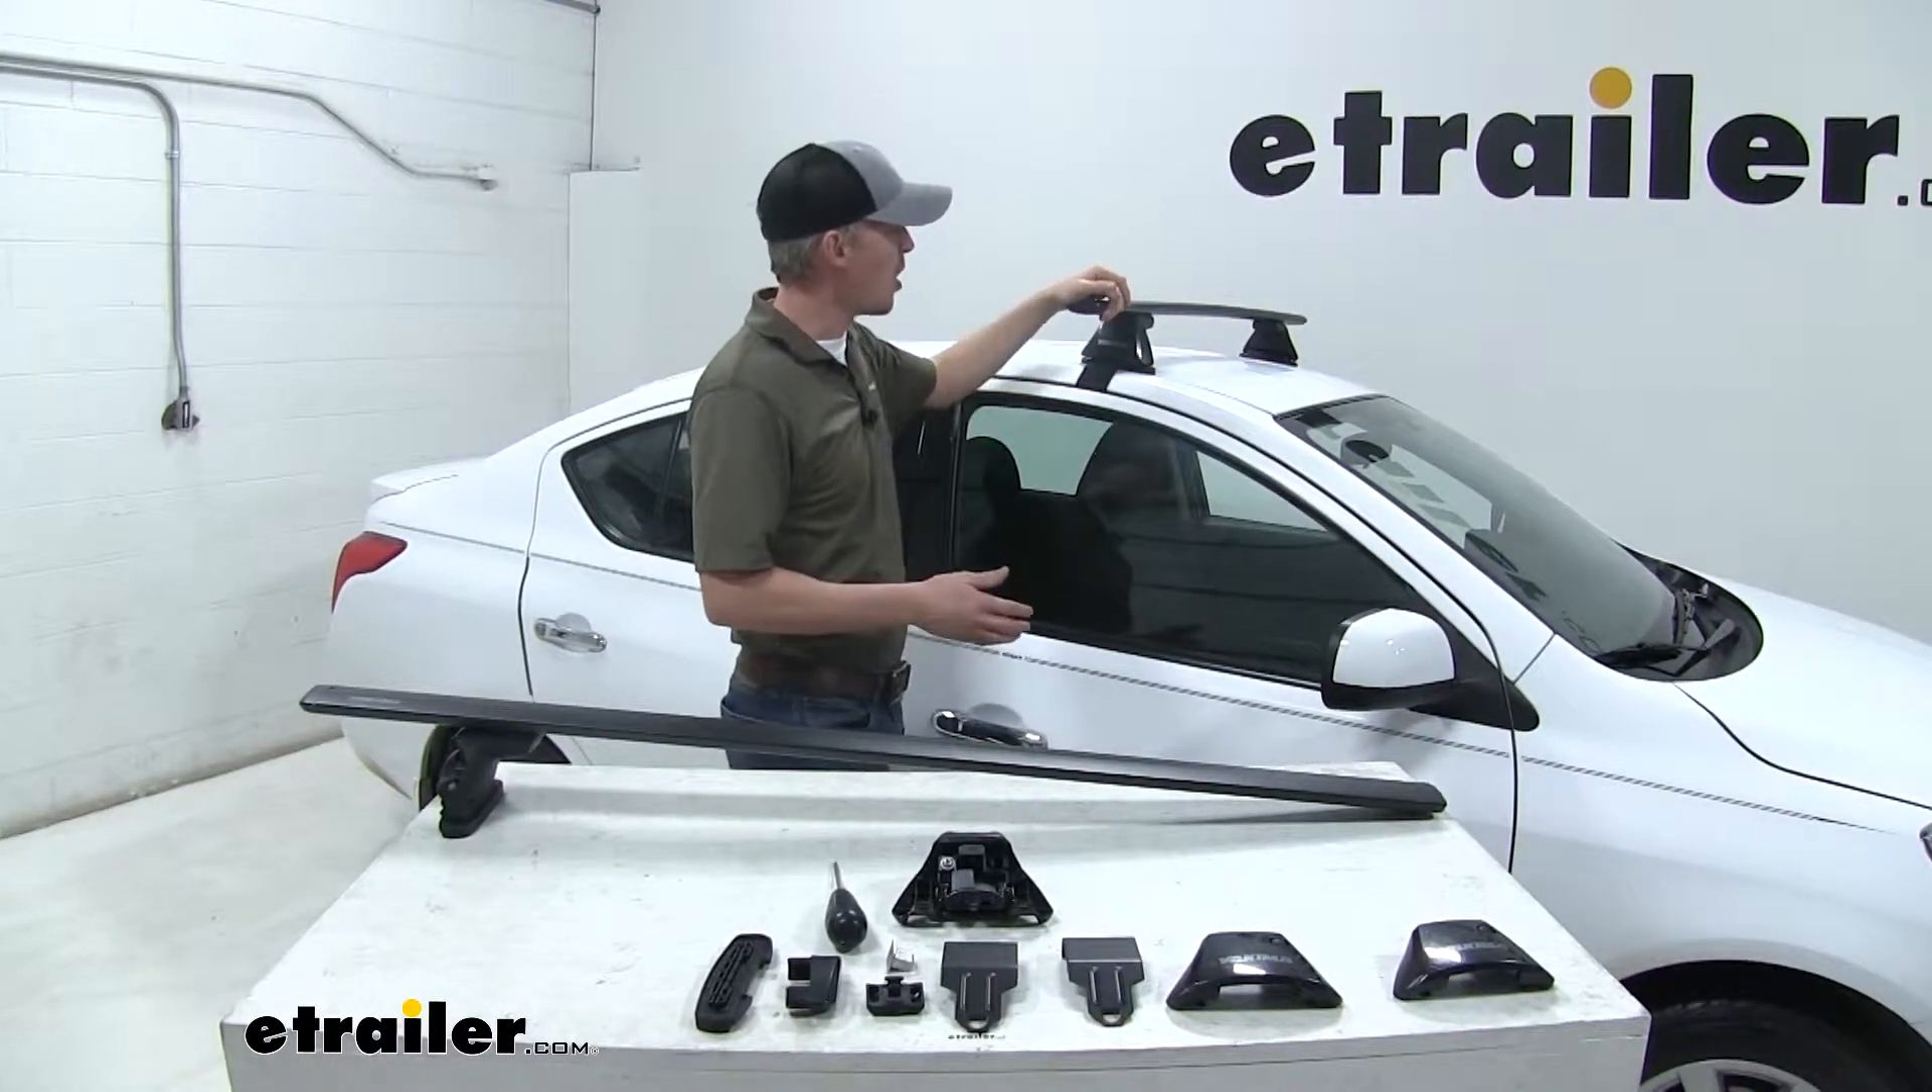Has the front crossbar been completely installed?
Yes.